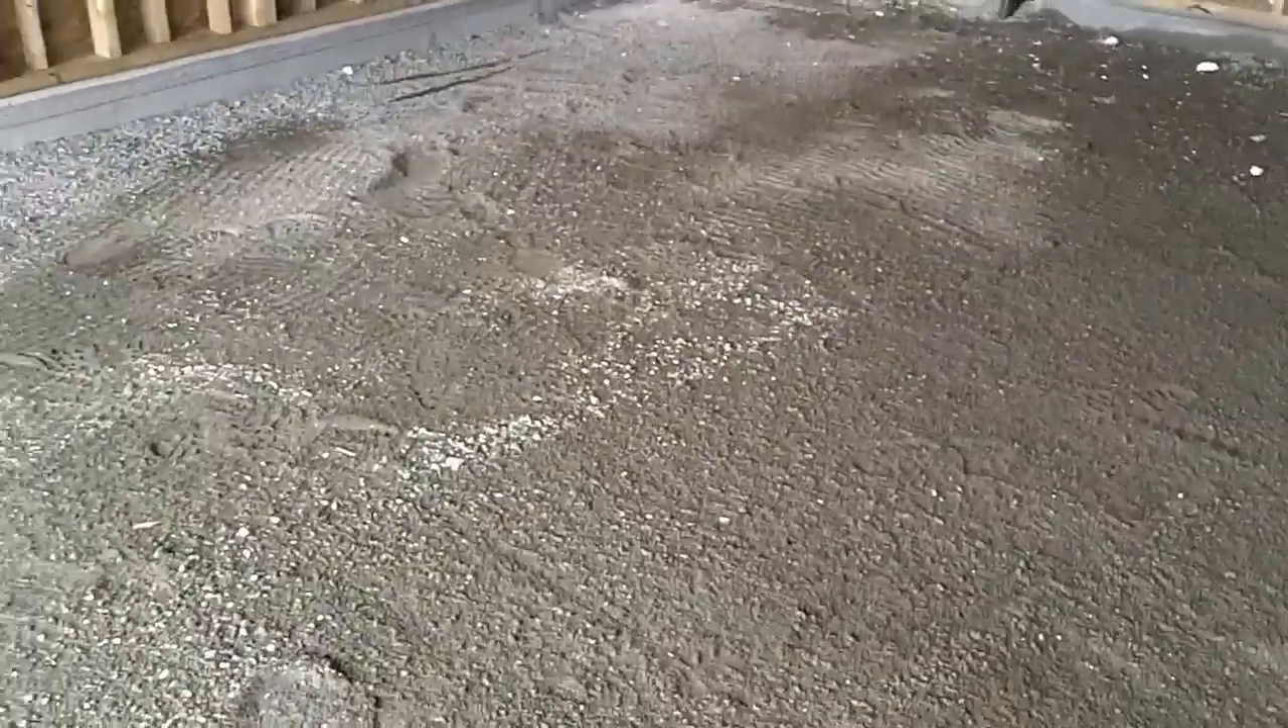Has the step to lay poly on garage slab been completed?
No.